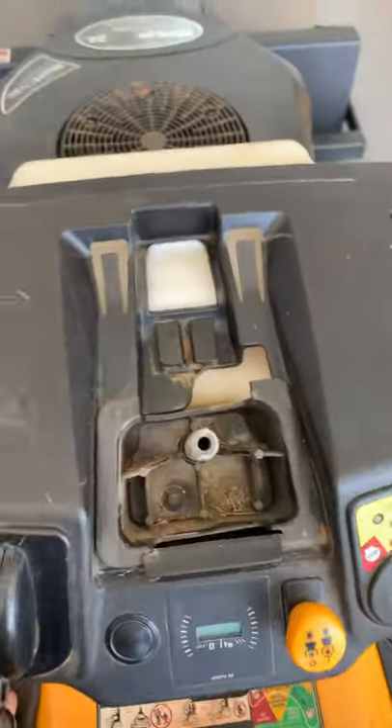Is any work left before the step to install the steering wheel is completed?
Yes.